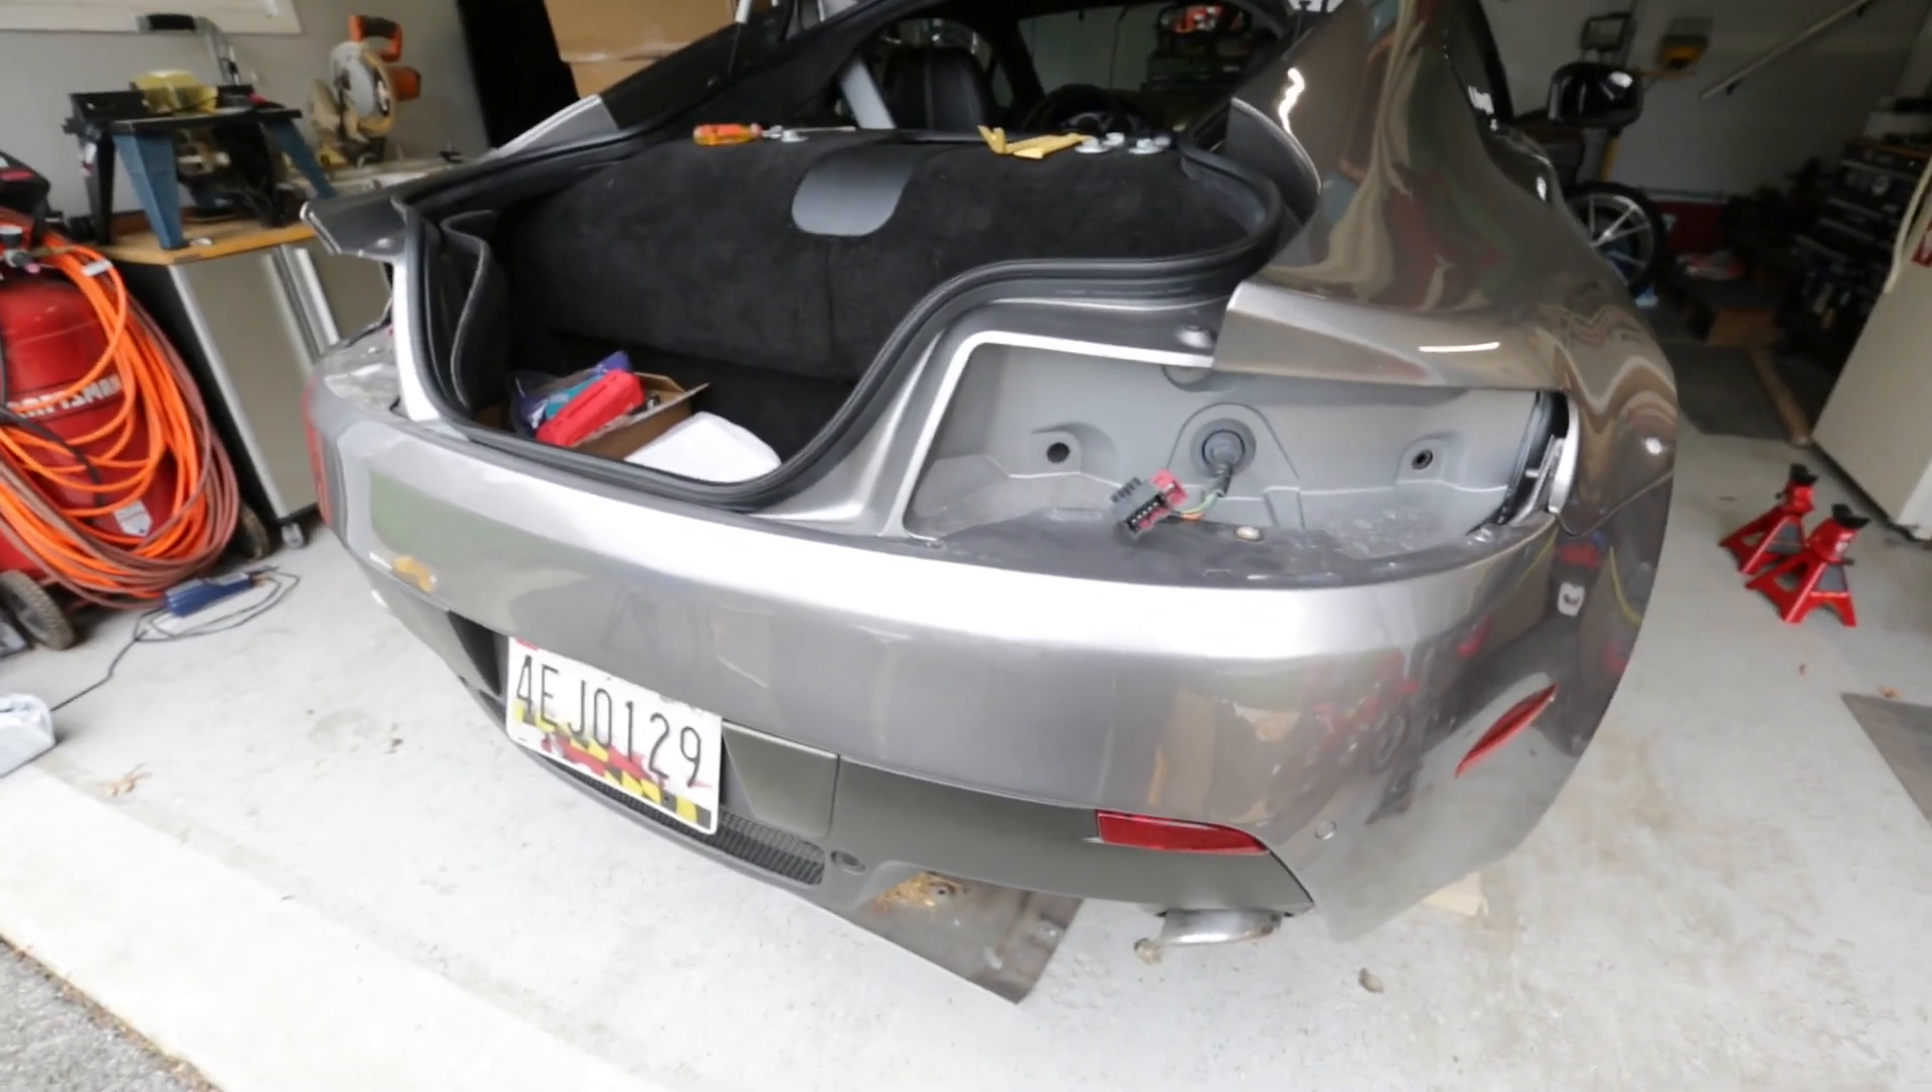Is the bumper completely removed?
No.